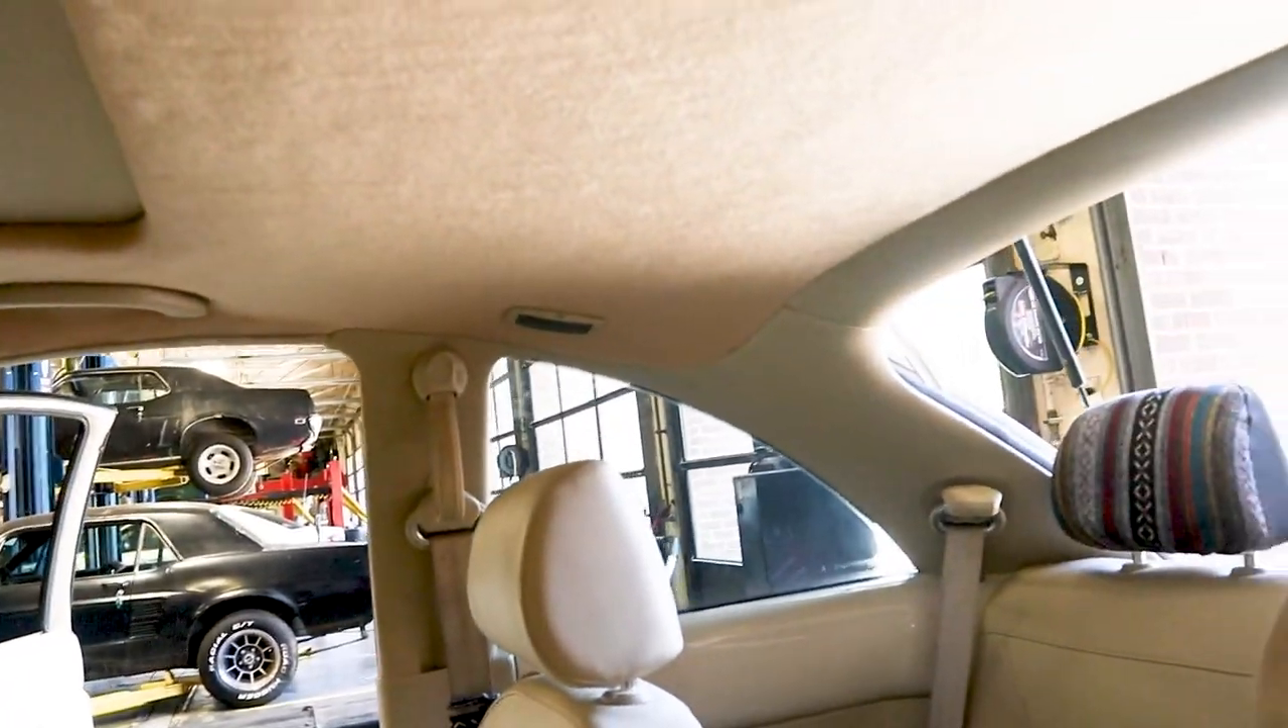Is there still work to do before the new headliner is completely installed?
No.